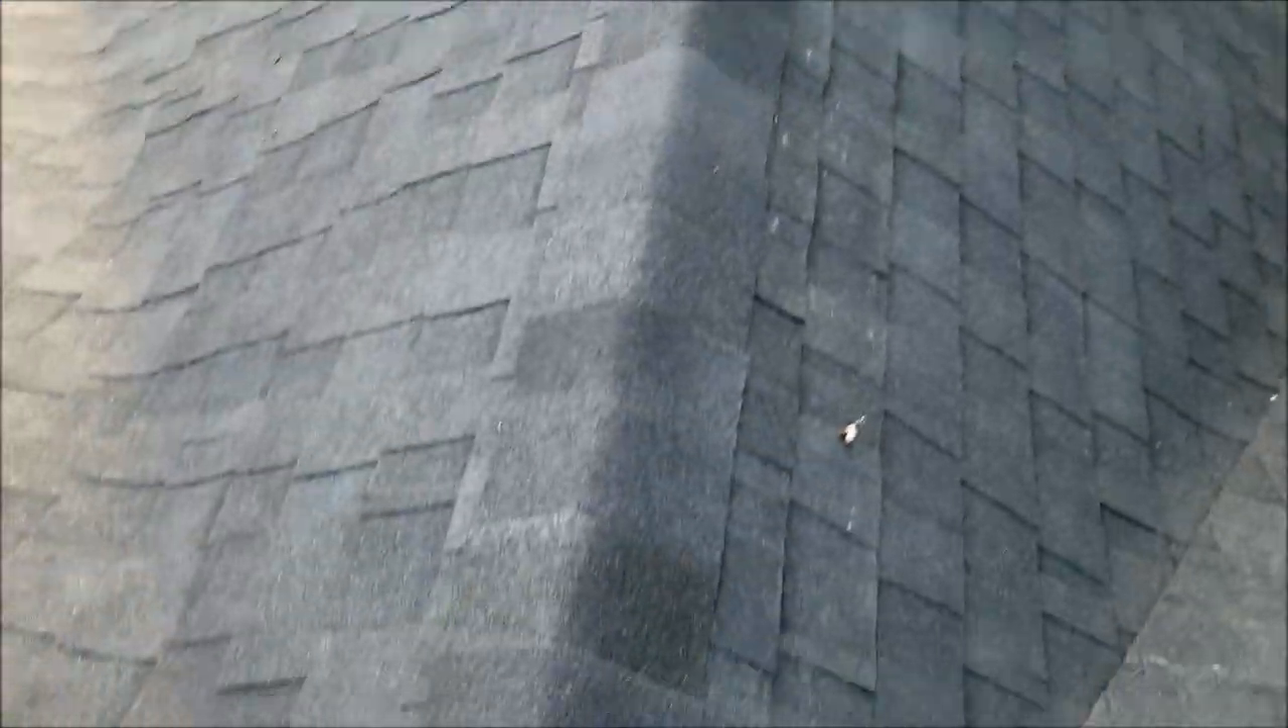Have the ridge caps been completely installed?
Yes.